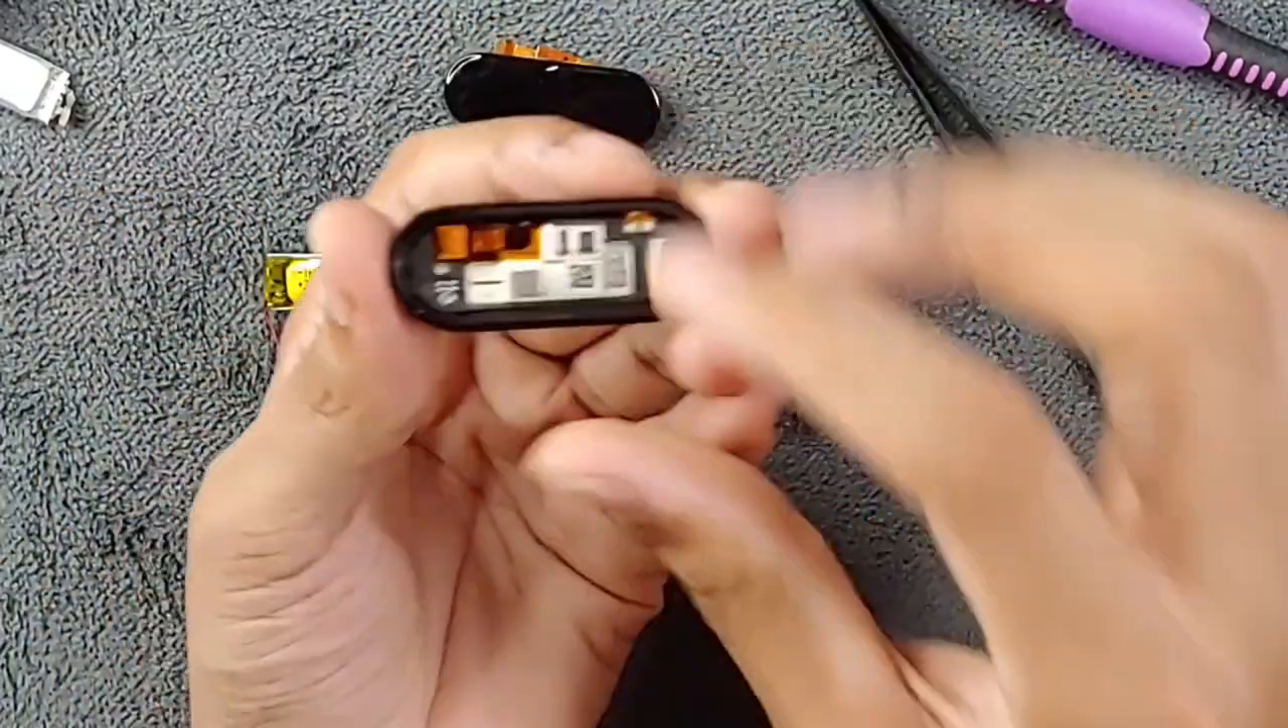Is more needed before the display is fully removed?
No.